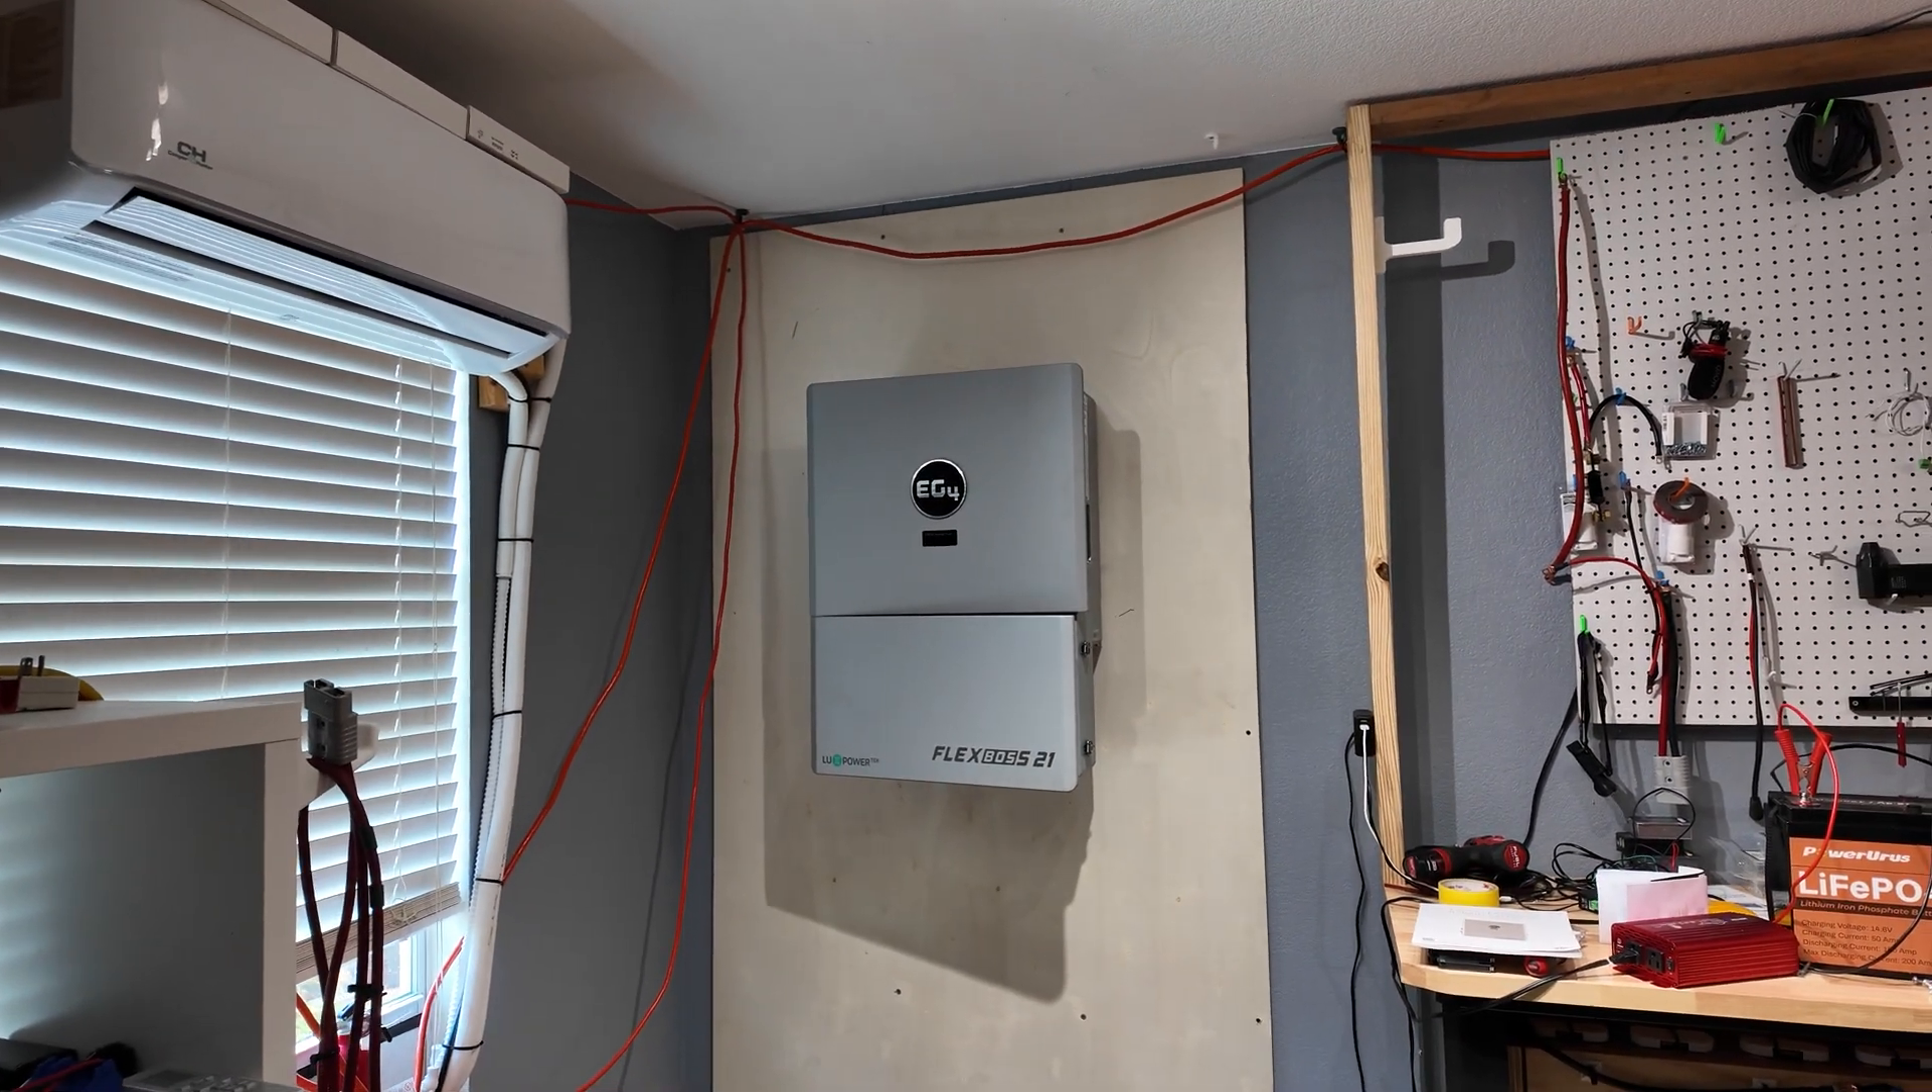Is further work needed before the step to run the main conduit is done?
Yes.